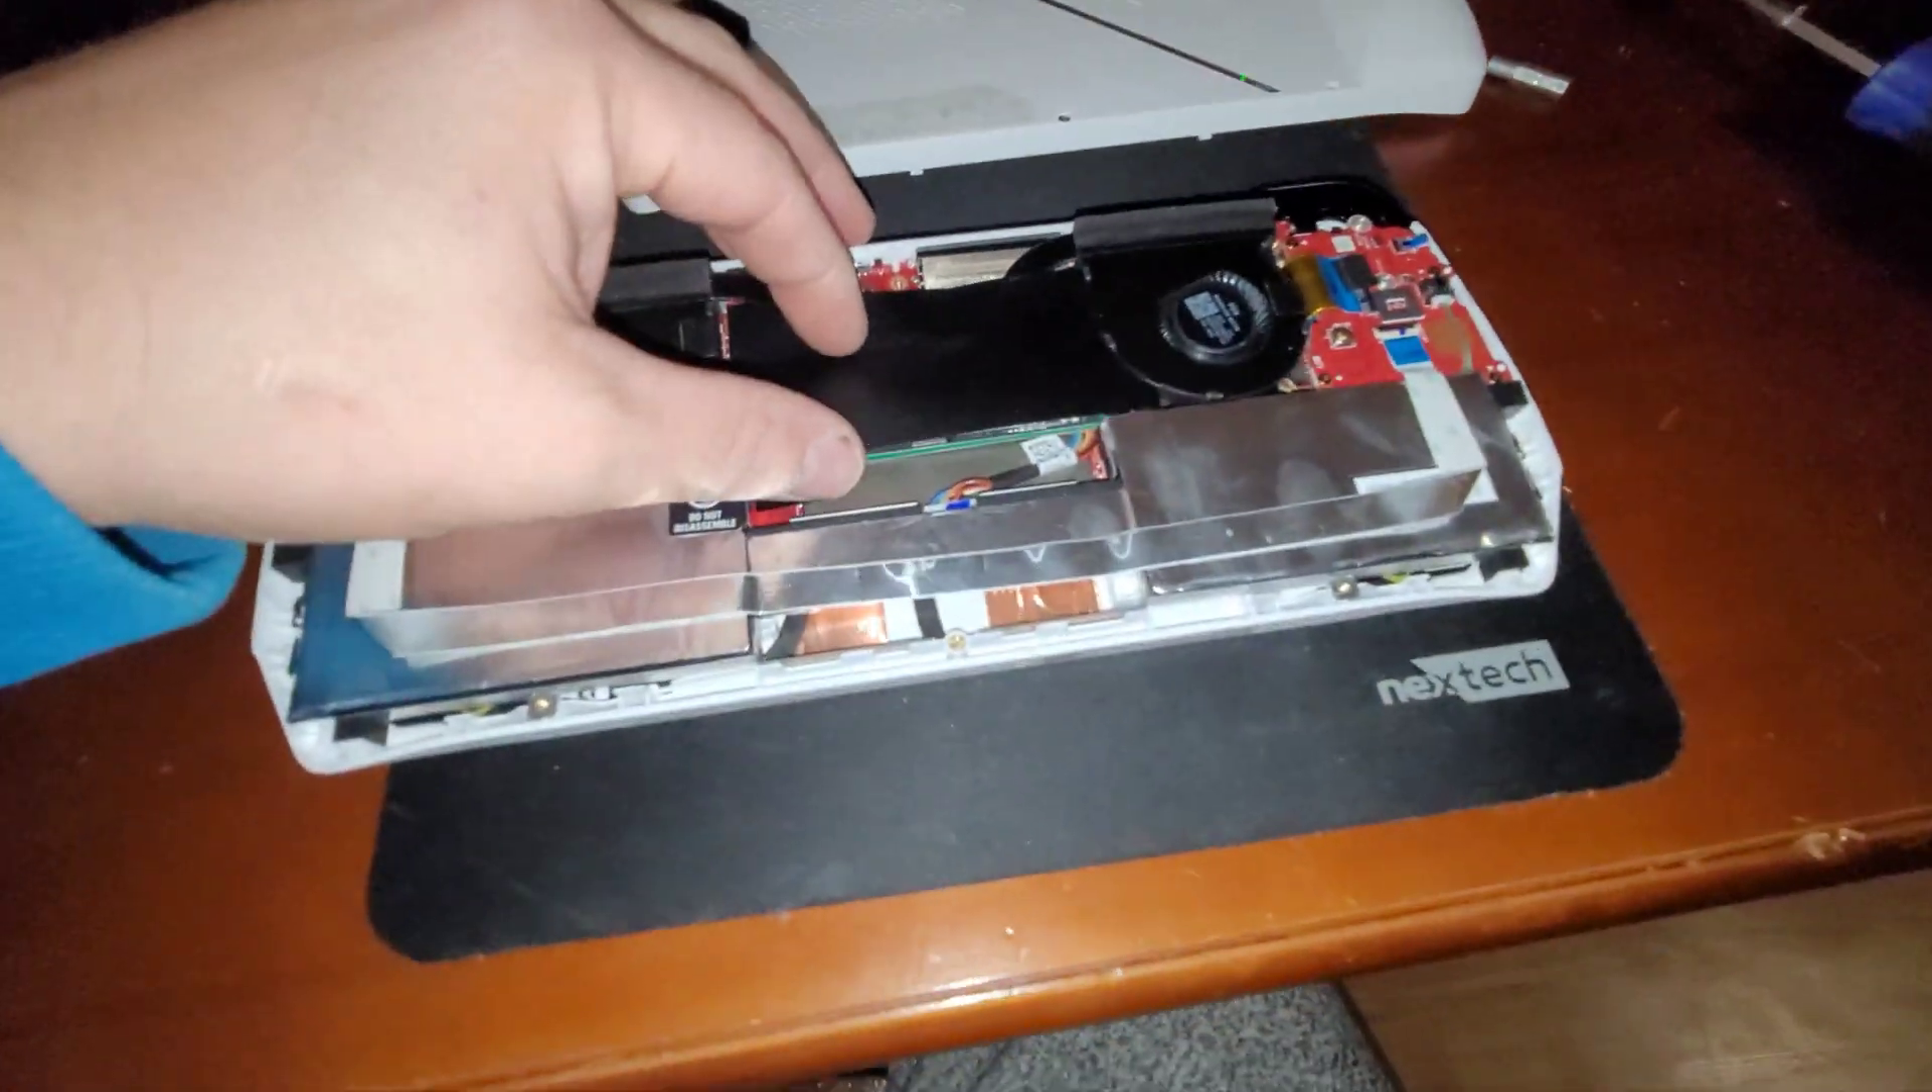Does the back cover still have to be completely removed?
No.